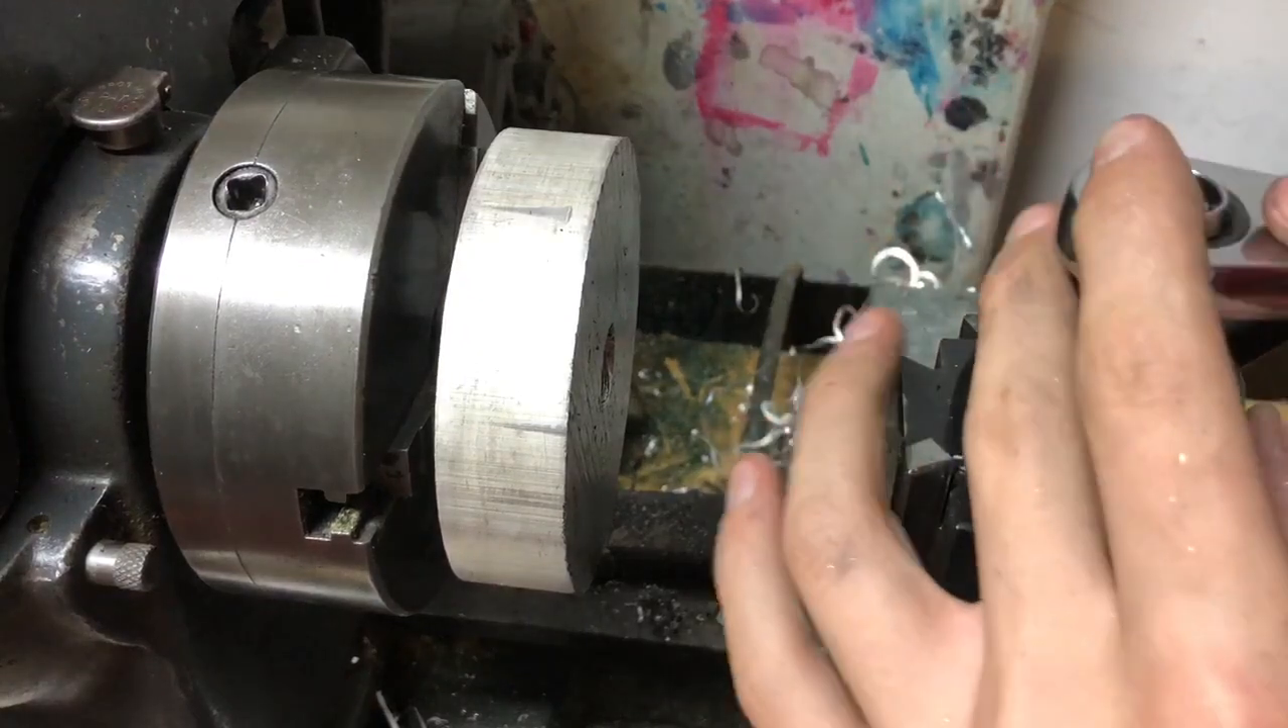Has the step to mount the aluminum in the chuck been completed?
Yes.